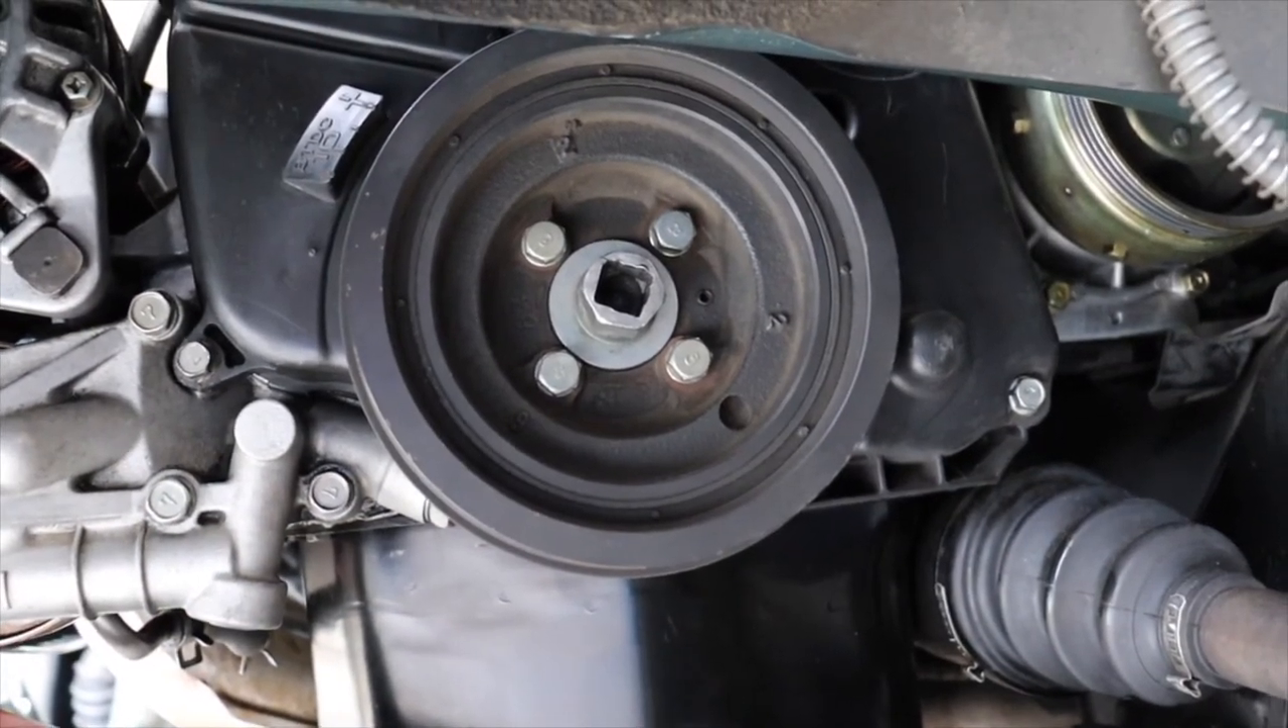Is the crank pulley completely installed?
Yes.